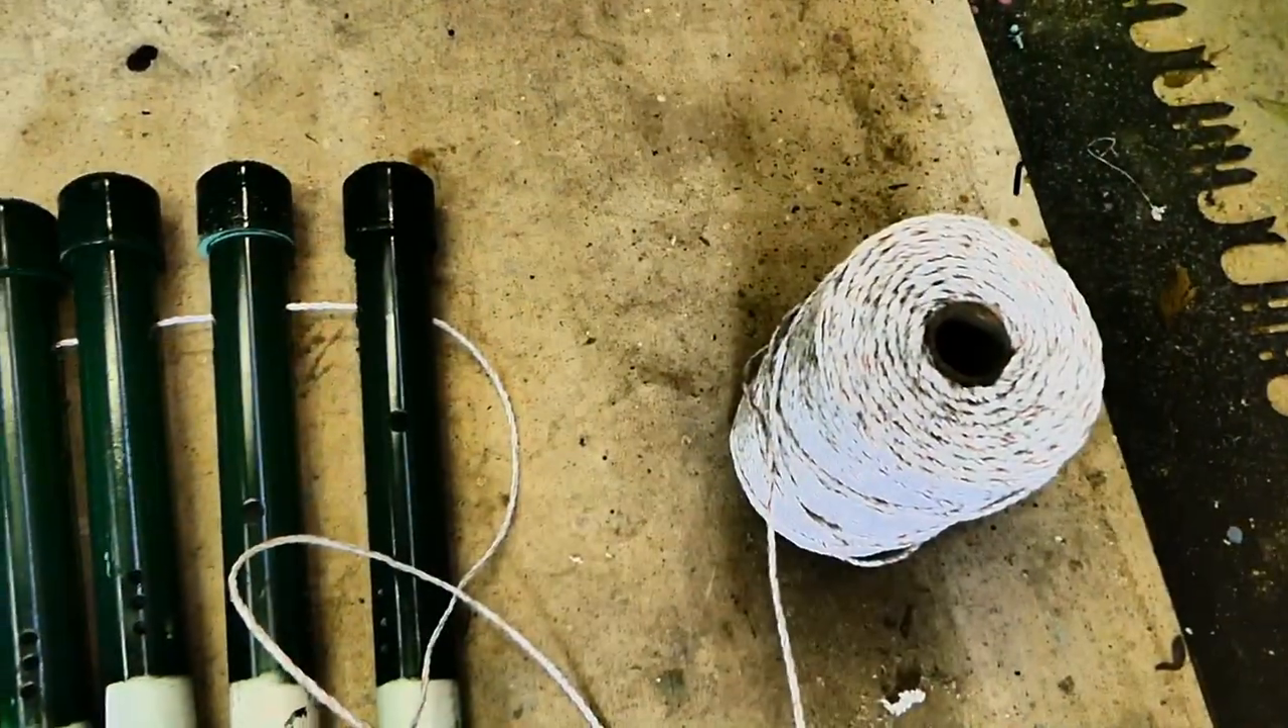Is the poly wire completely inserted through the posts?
Yes.